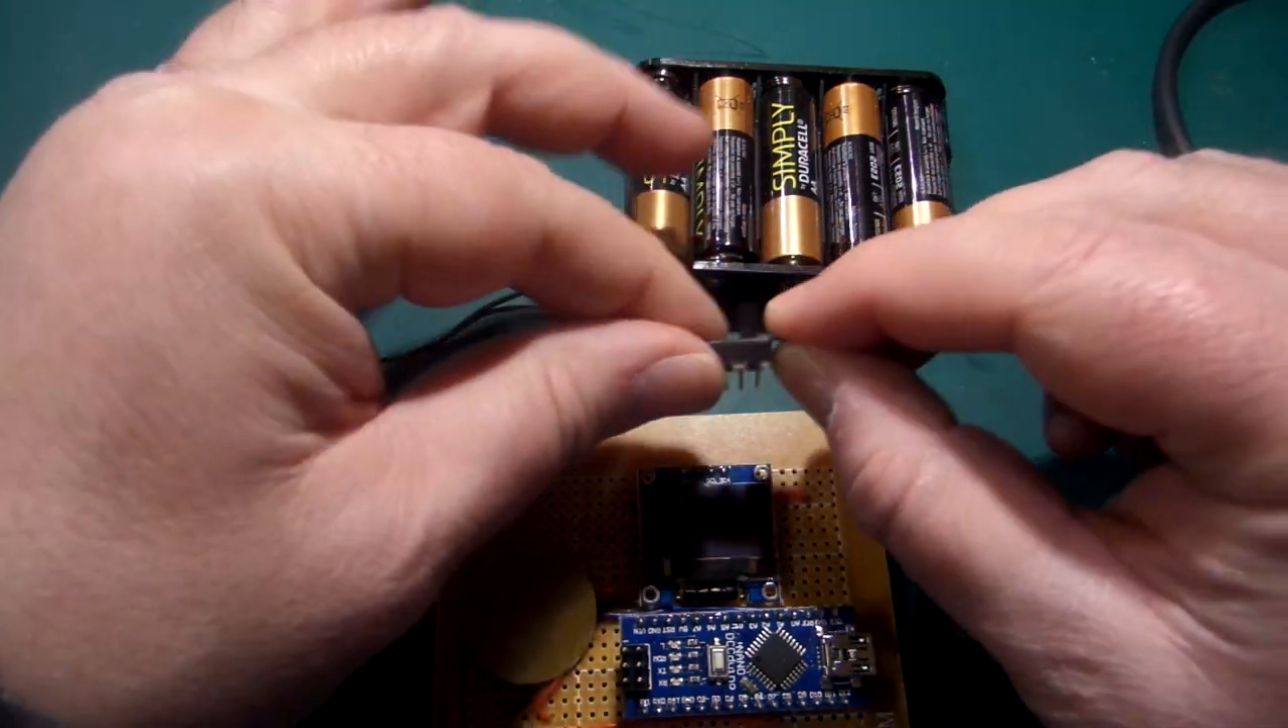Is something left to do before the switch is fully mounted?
Yes.